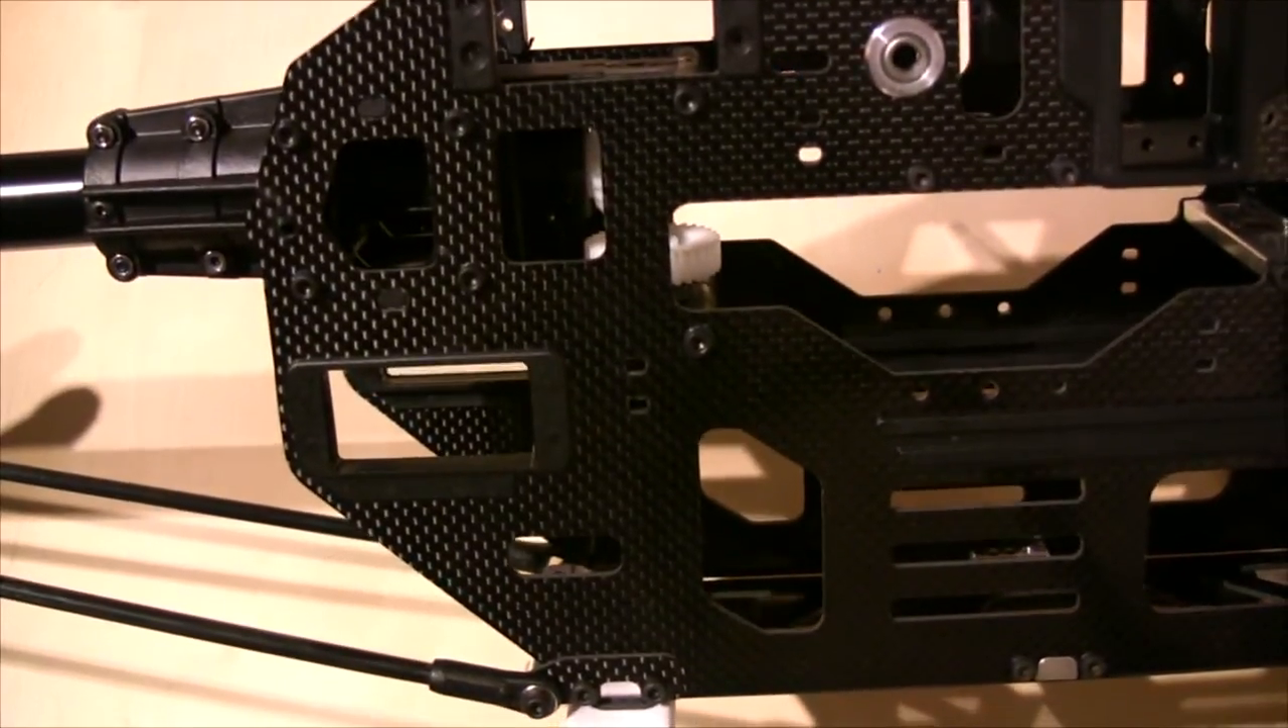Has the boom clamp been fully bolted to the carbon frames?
Yes.